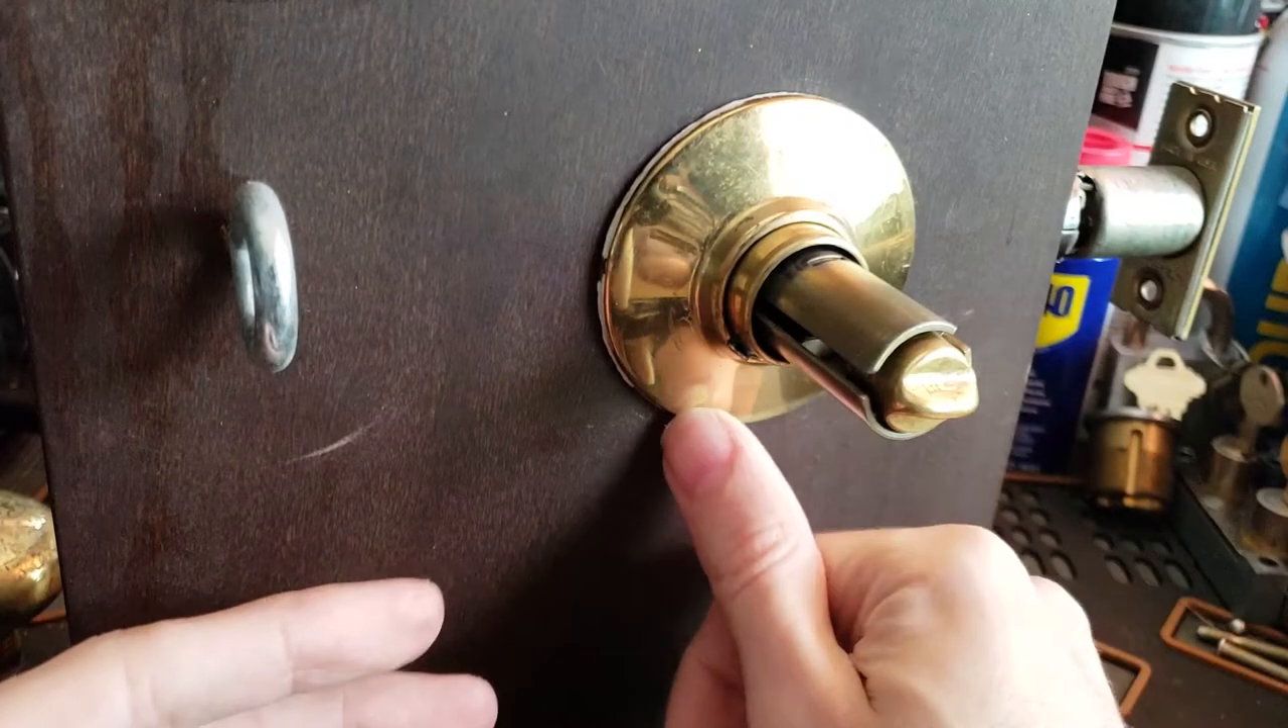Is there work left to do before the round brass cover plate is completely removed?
Yes.